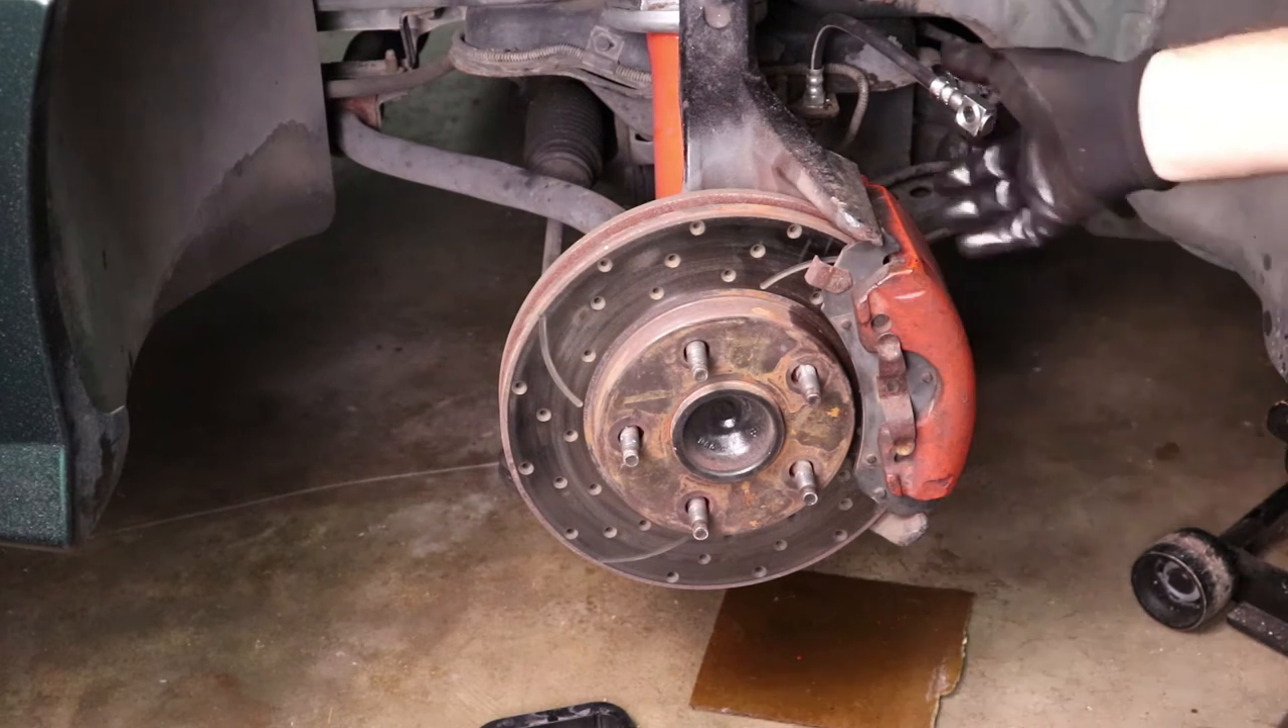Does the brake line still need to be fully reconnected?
Yes.